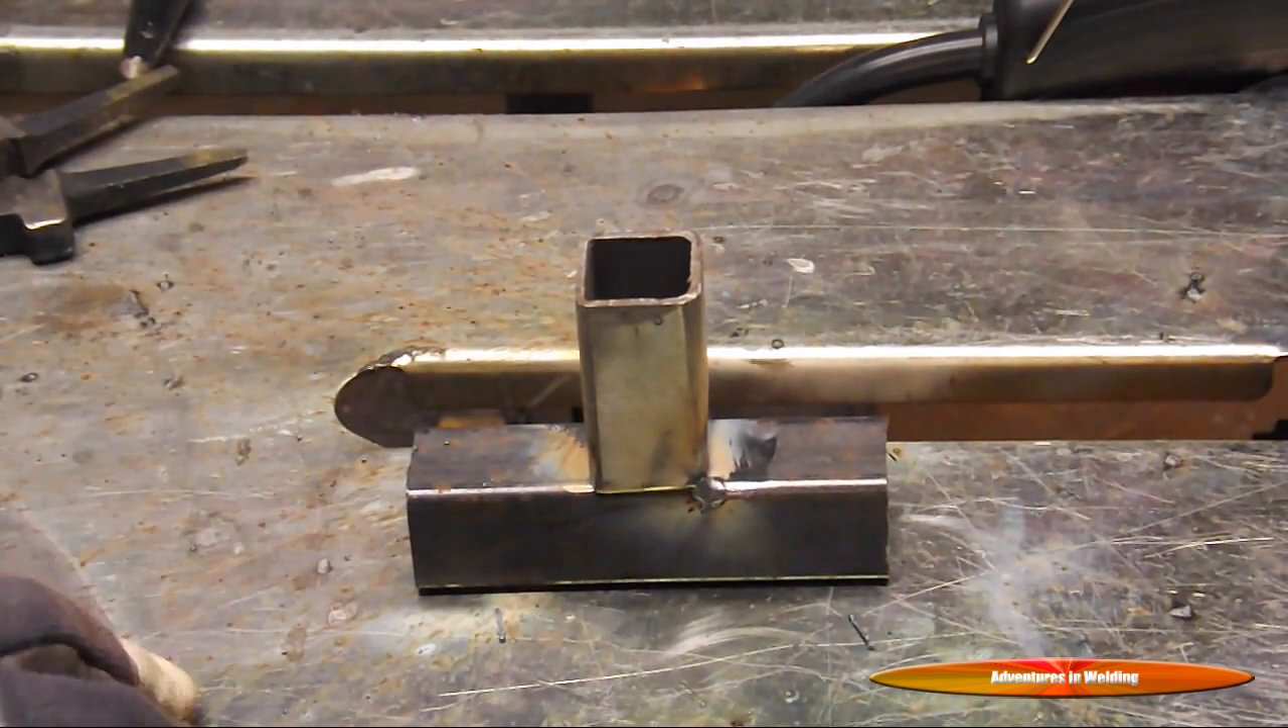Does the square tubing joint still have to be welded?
Yes.